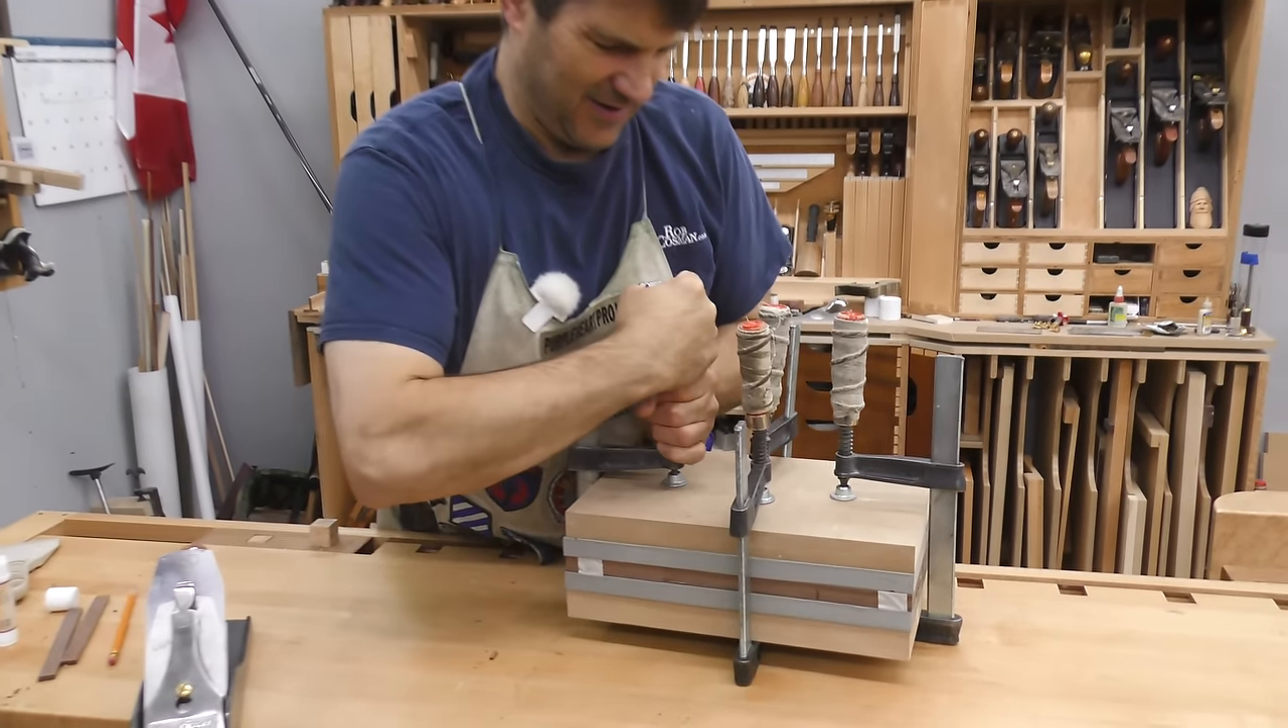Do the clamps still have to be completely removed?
Yes.